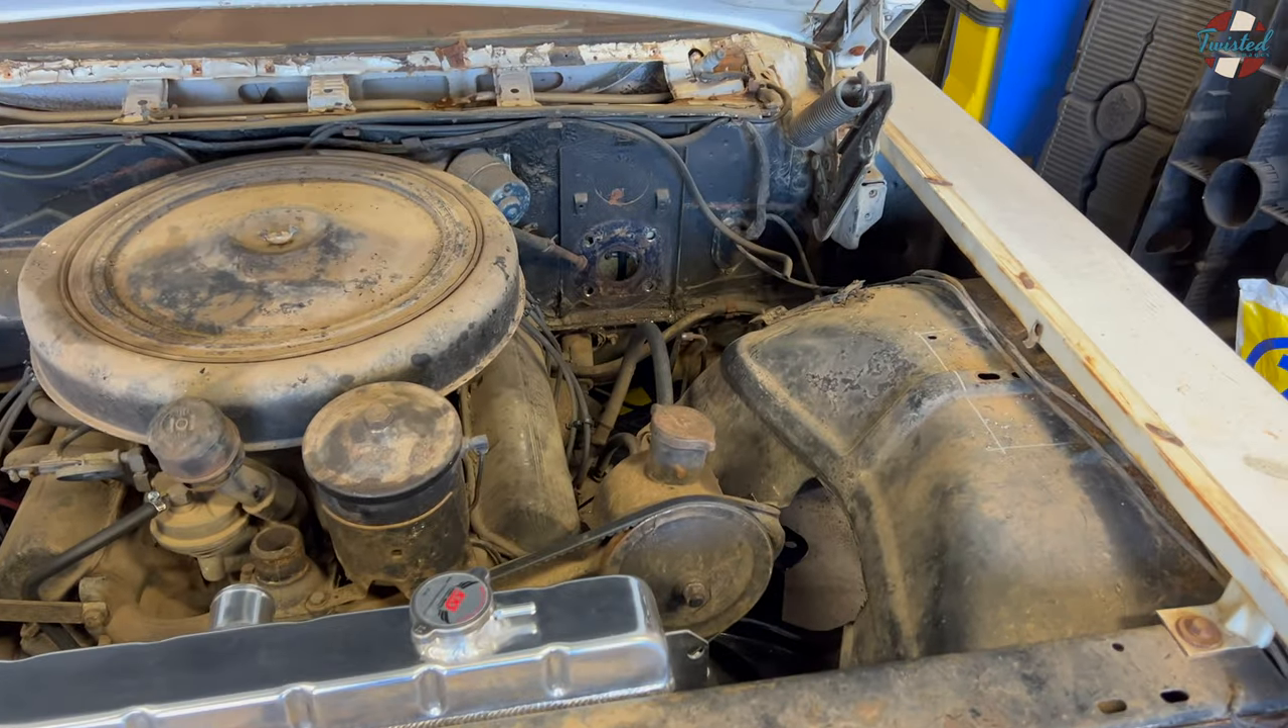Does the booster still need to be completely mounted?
Yes.